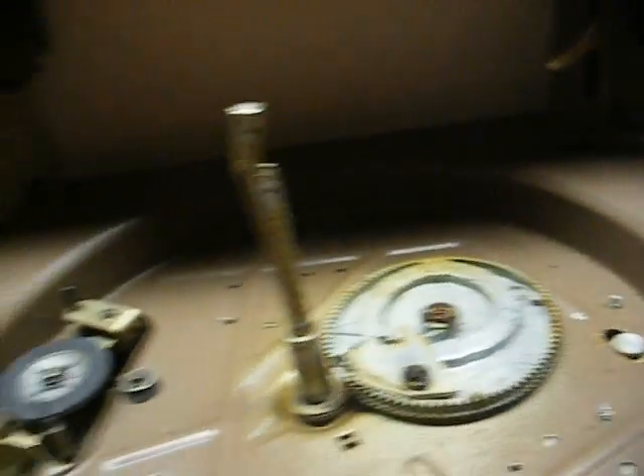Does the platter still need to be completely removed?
No.